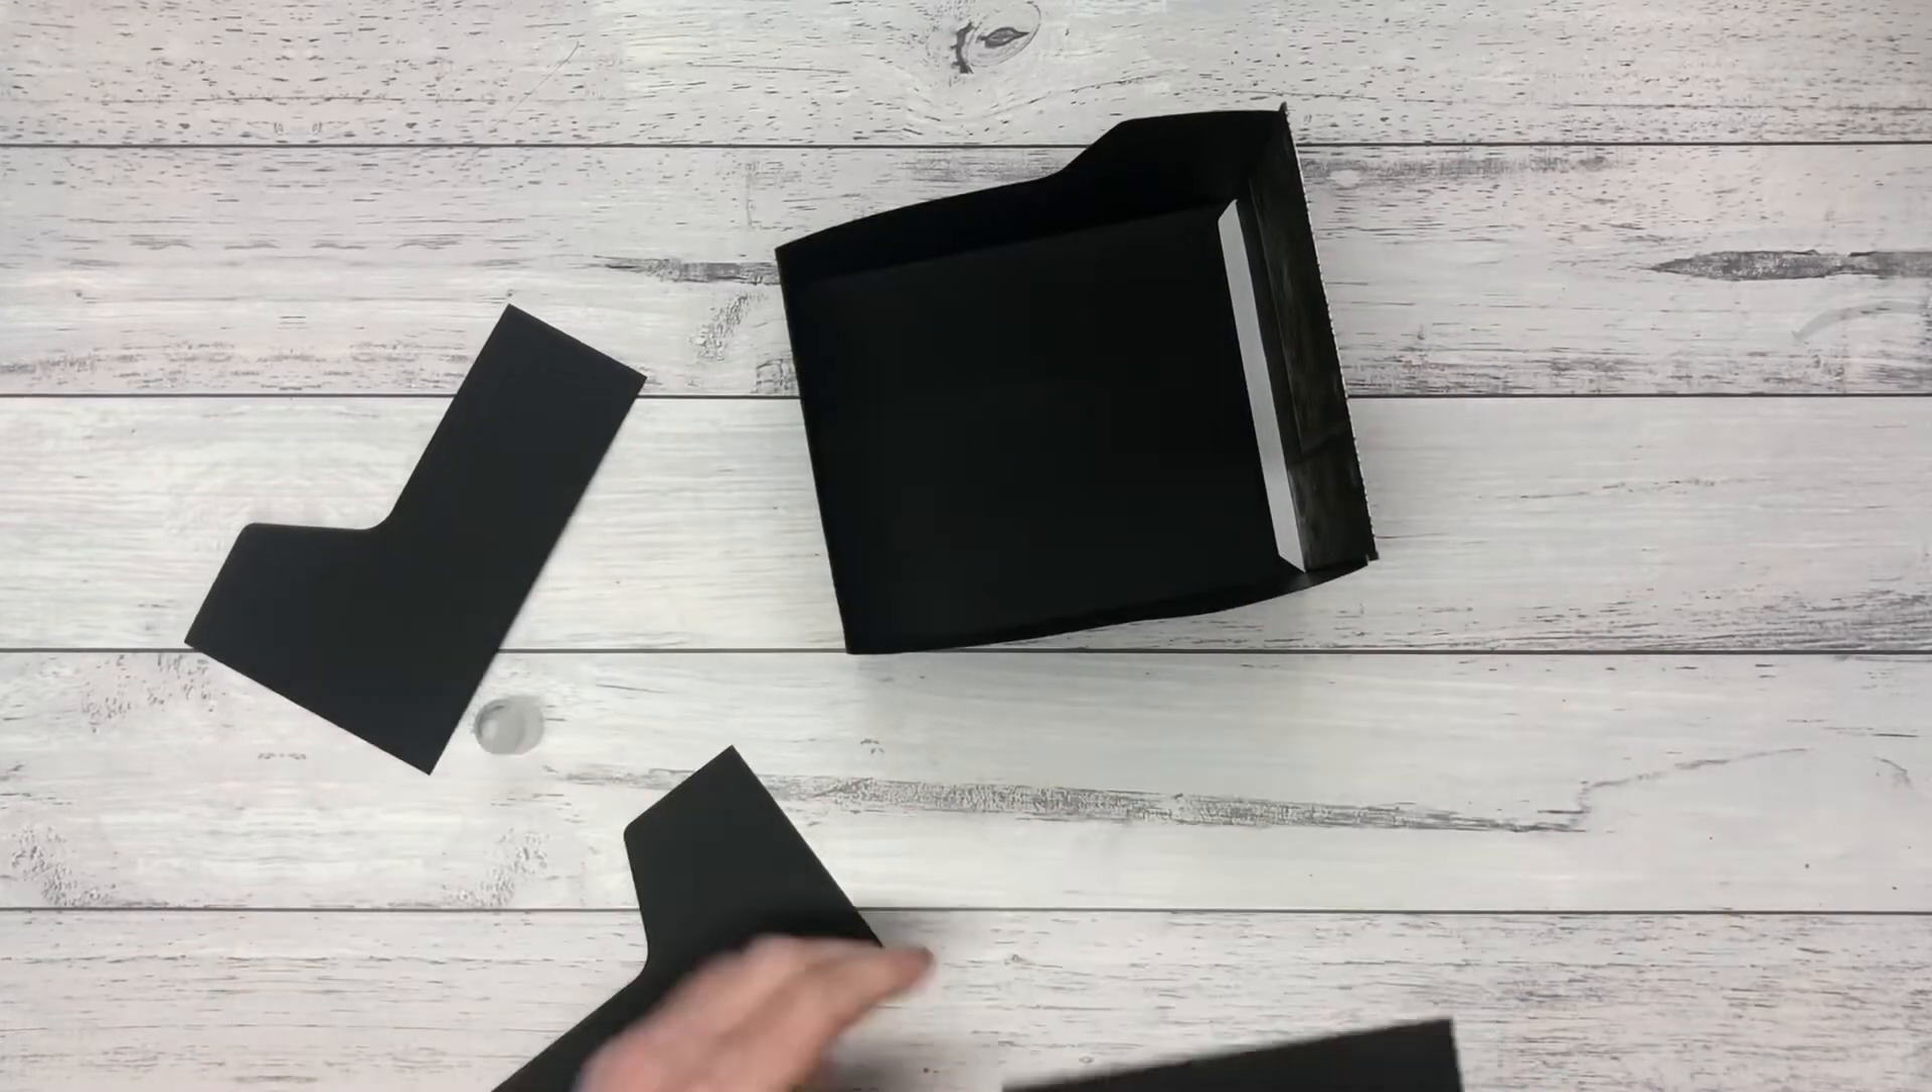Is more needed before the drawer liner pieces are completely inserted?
Yes.